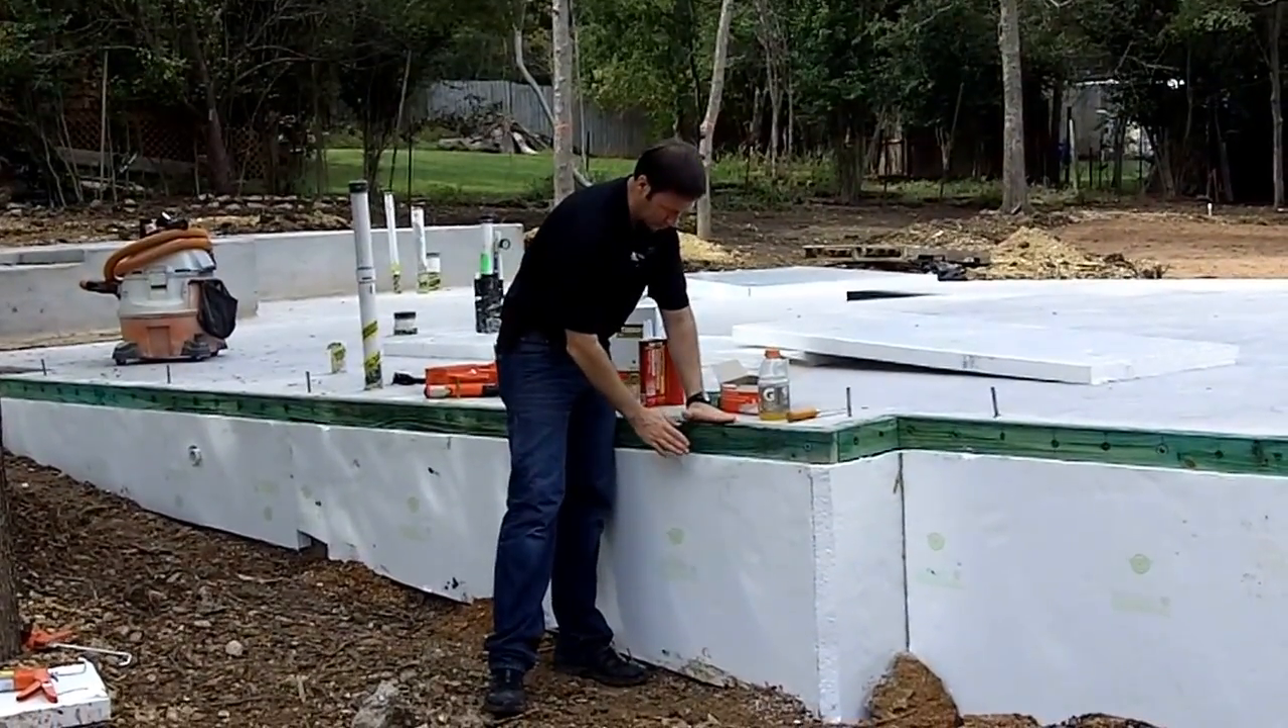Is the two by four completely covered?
No.